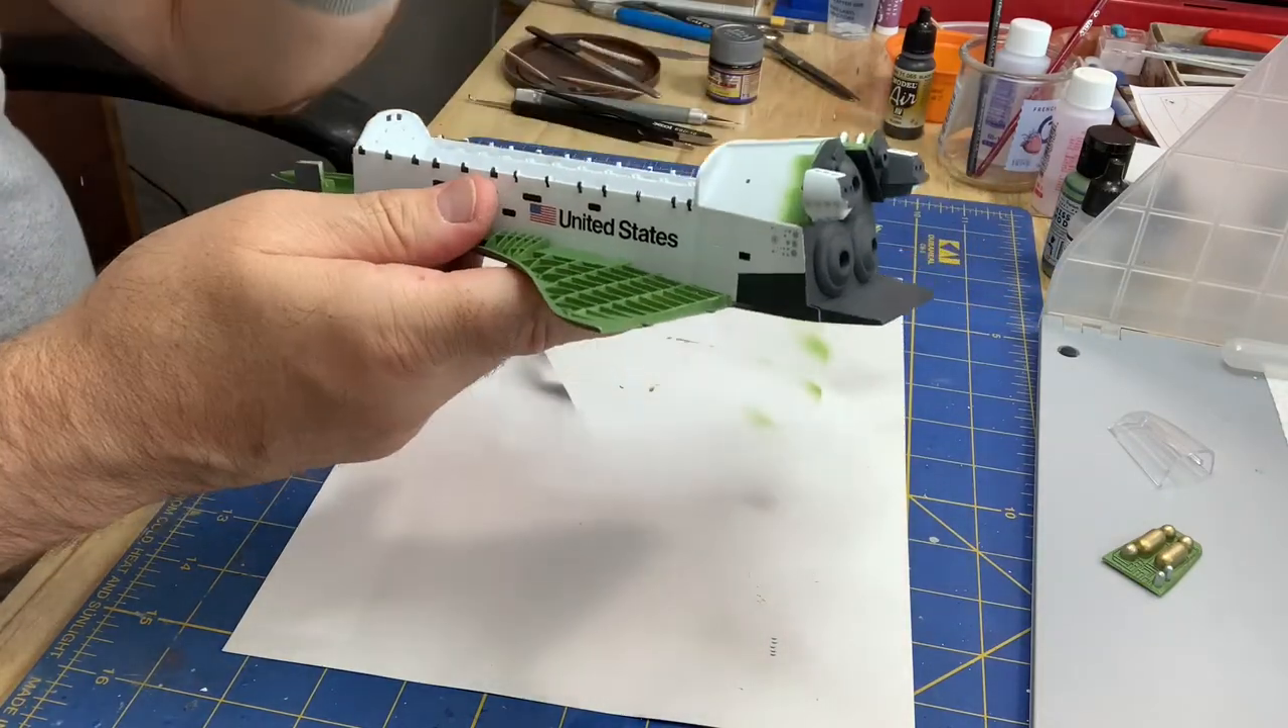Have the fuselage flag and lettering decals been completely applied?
Yes.